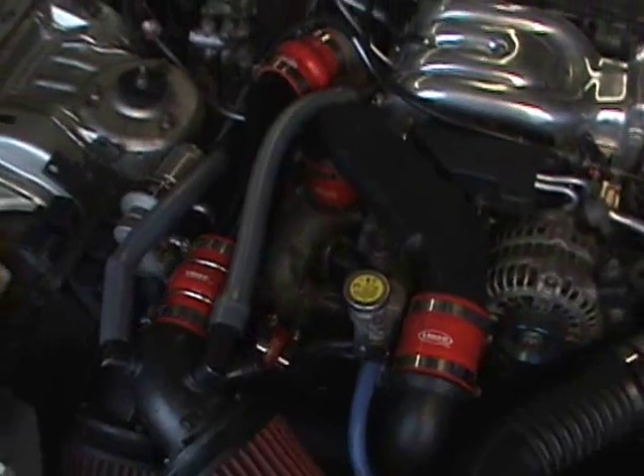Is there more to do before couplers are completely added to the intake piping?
No.